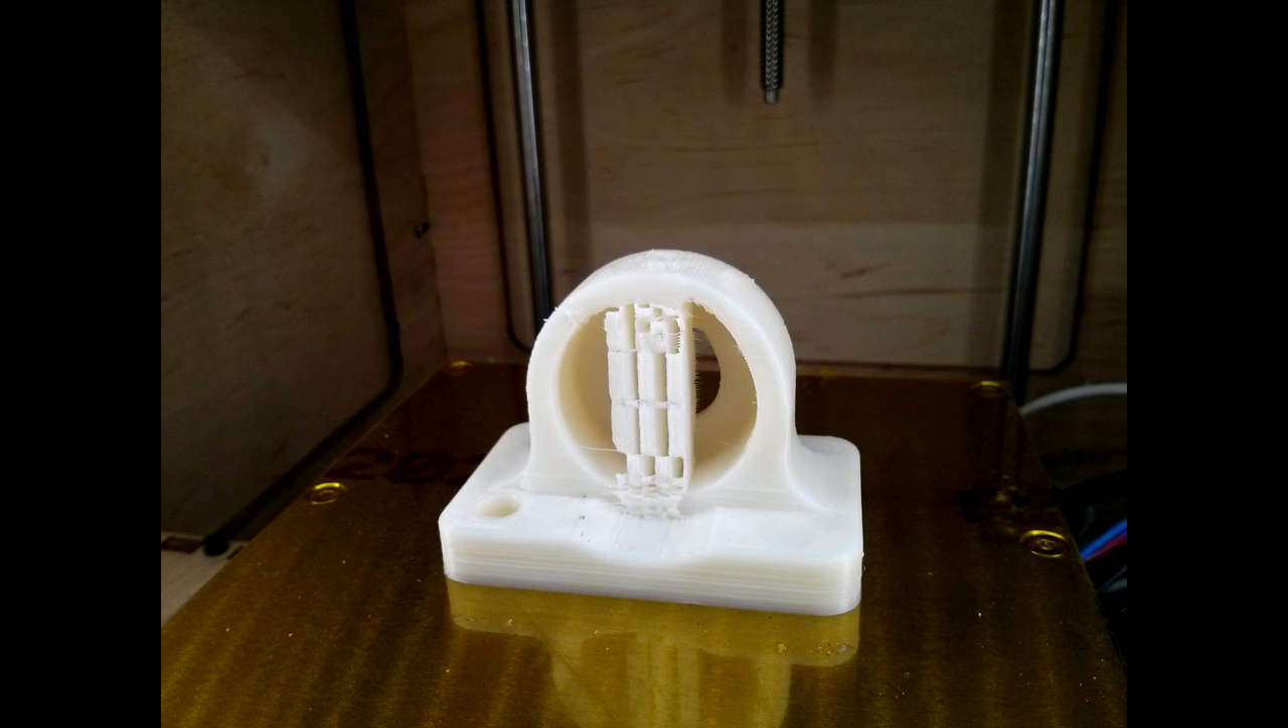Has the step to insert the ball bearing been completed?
No.